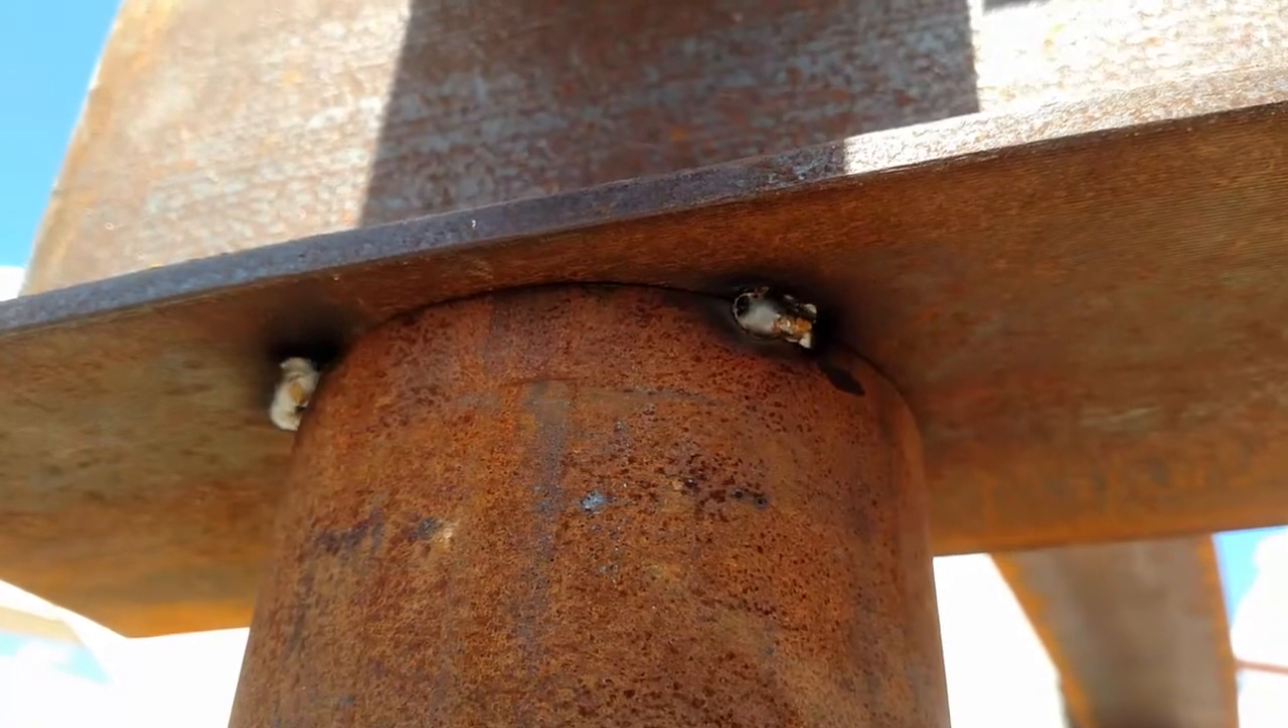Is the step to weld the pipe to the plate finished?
No.